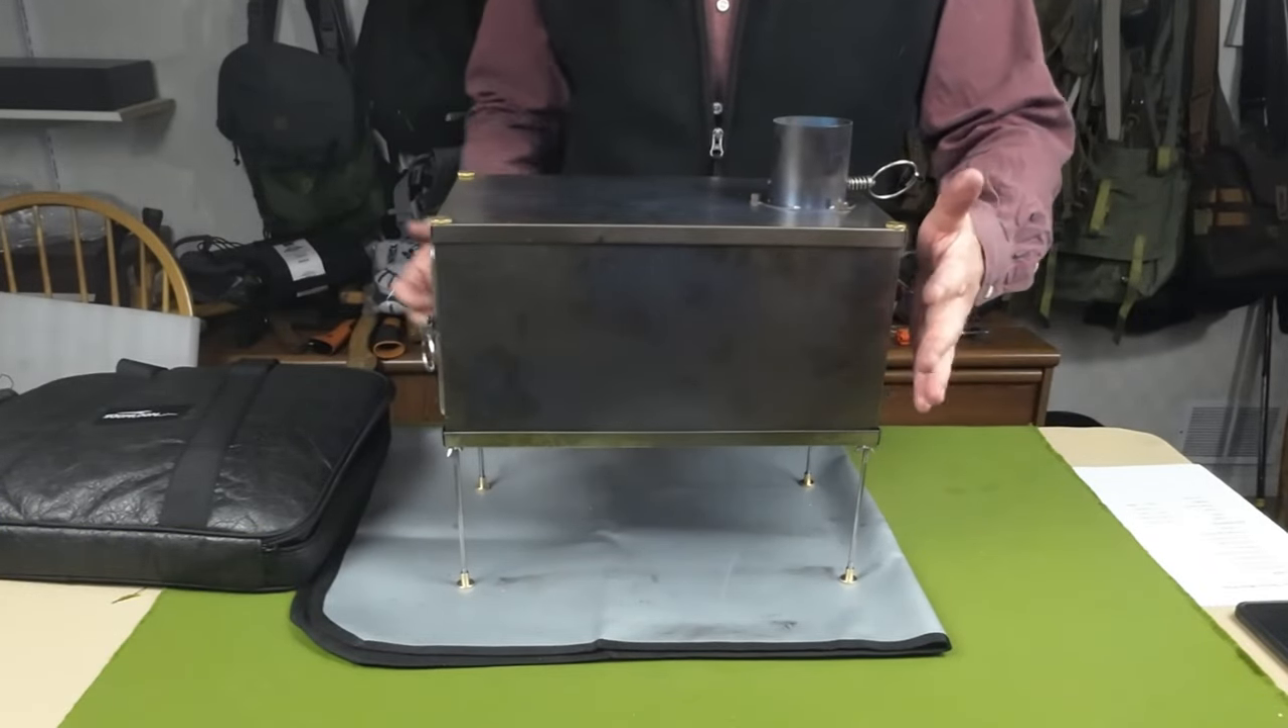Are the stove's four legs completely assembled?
Yes.